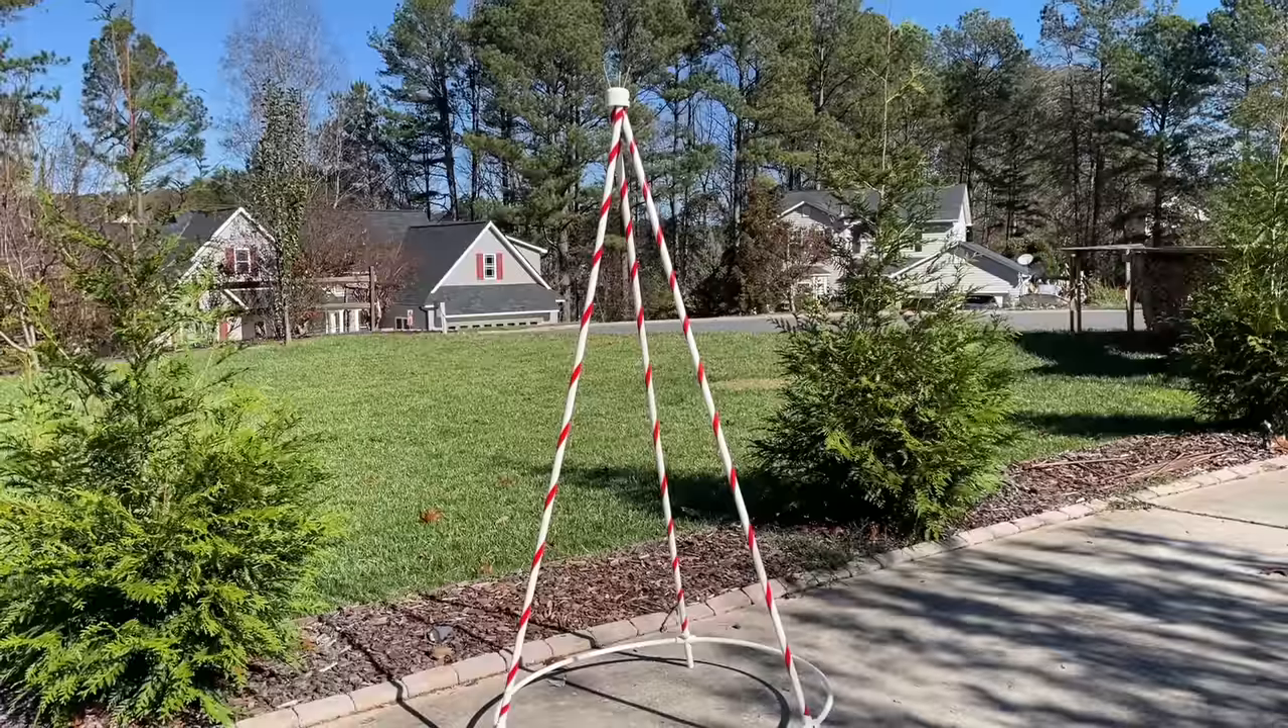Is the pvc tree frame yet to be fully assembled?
No.